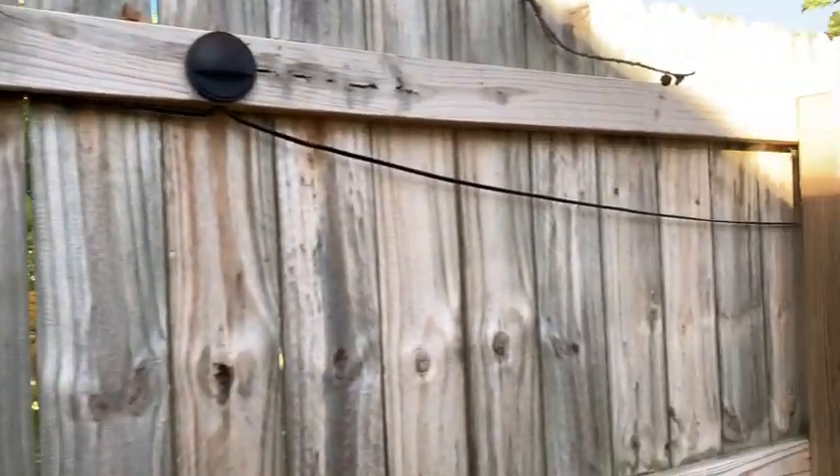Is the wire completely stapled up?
No.